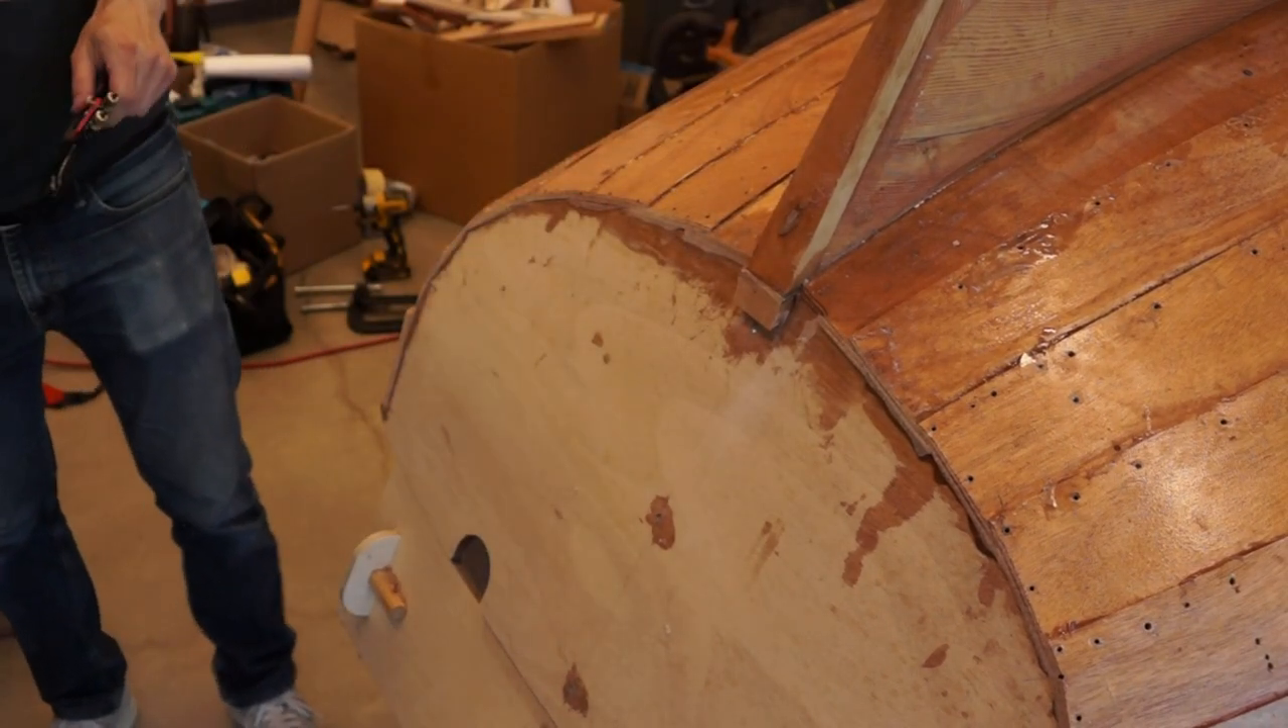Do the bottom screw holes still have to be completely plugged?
Yes.